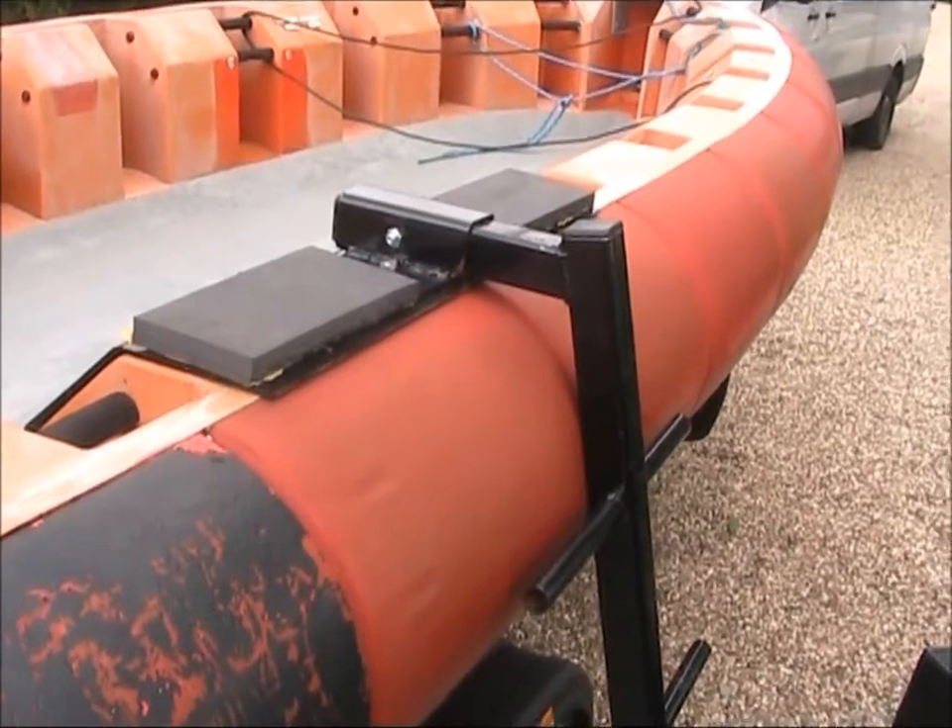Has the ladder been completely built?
Yes.